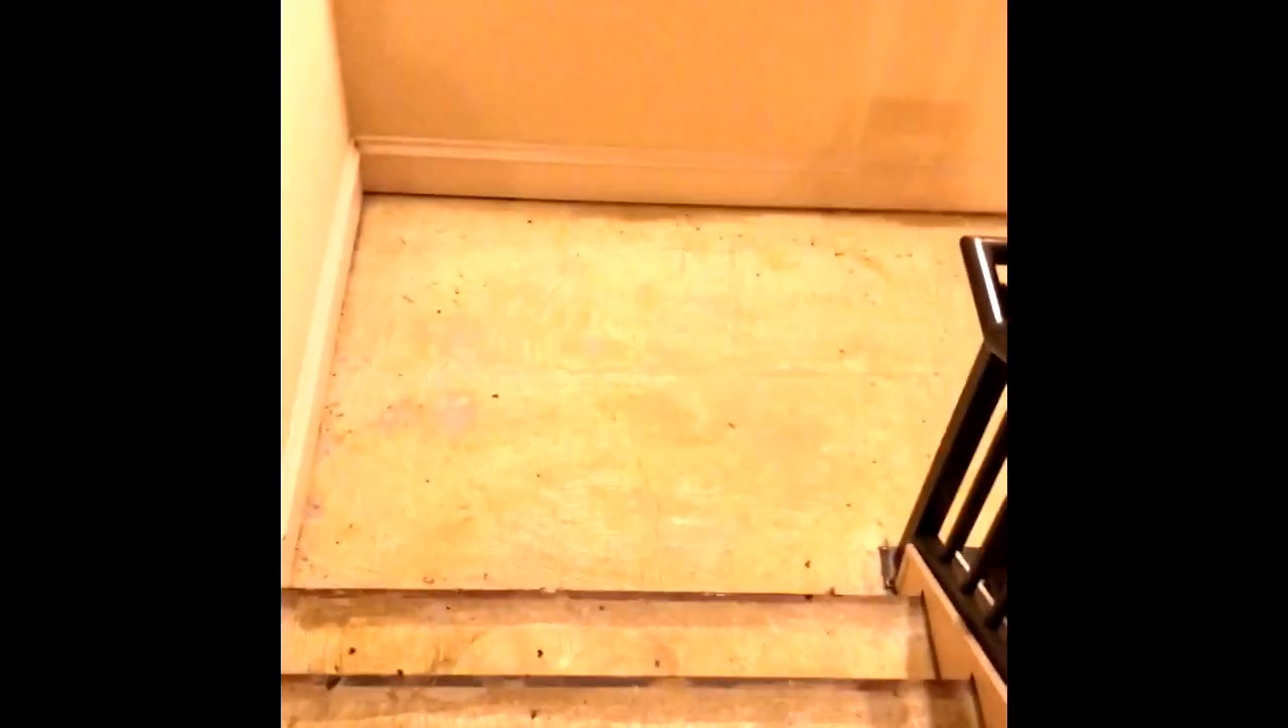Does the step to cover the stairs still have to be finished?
Yes.